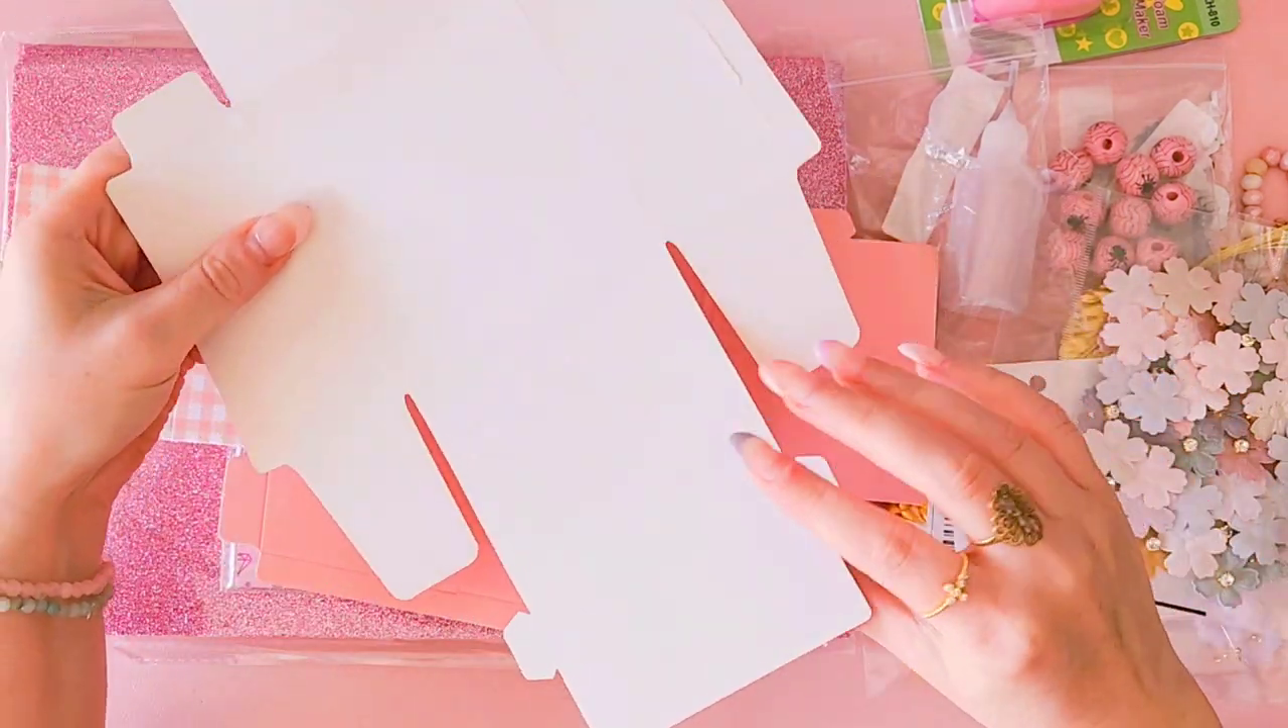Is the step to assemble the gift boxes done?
No.